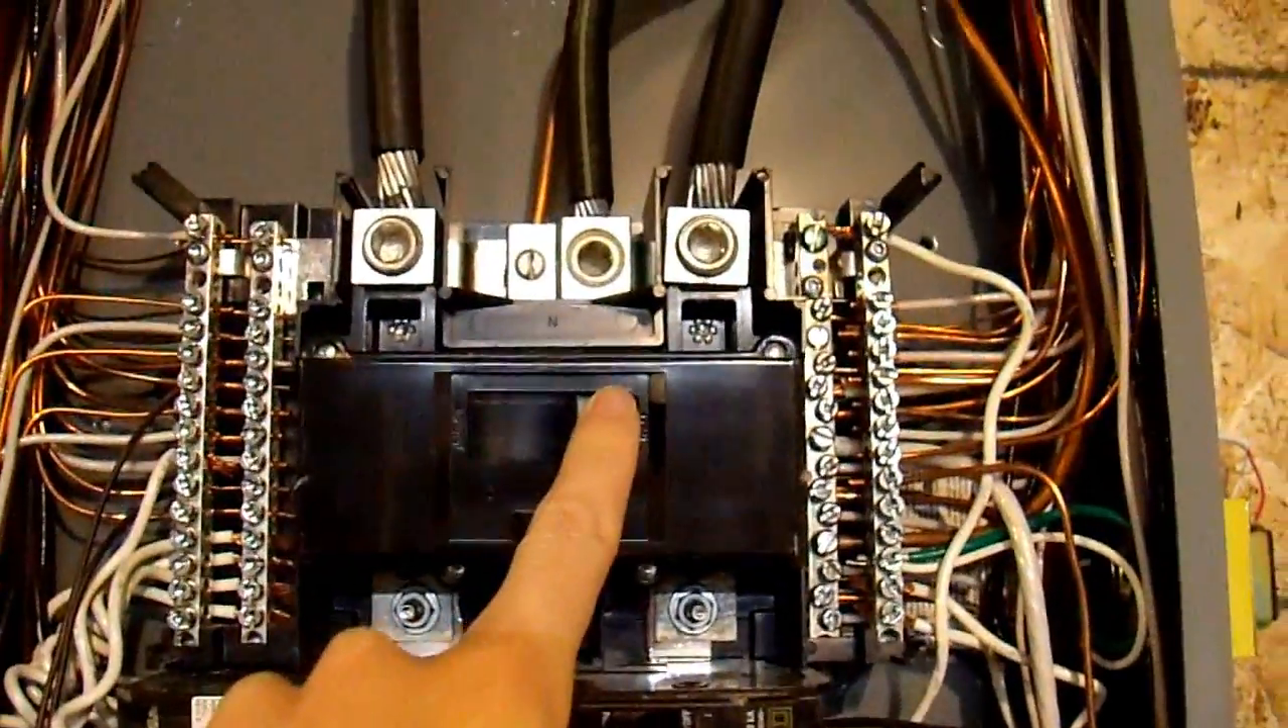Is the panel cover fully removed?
Yes.